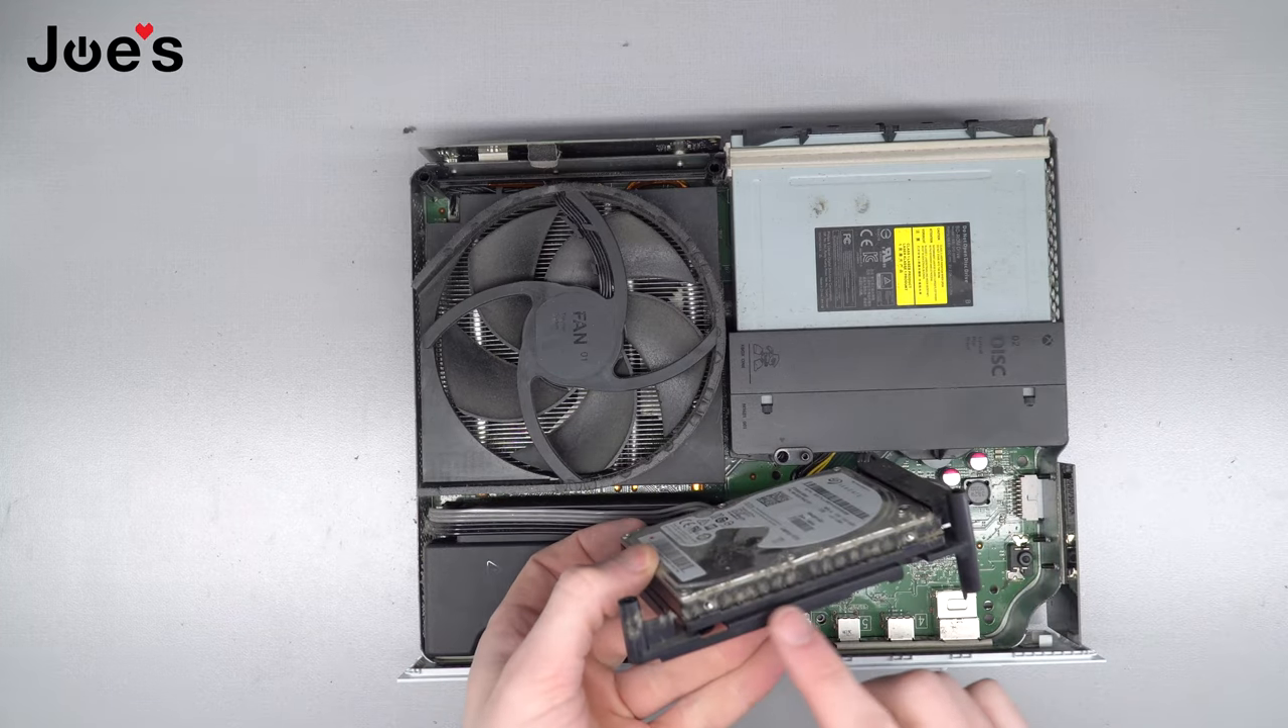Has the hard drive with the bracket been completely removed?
Yes.